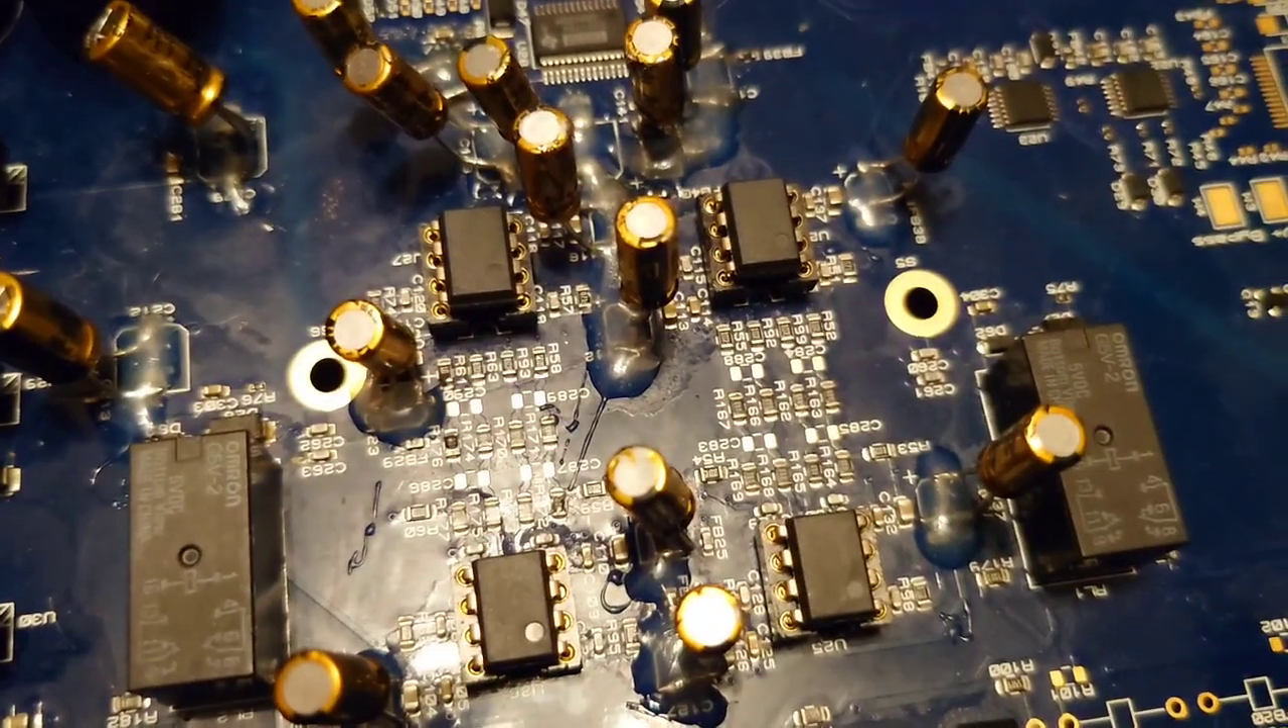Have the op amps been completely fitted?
Yes.